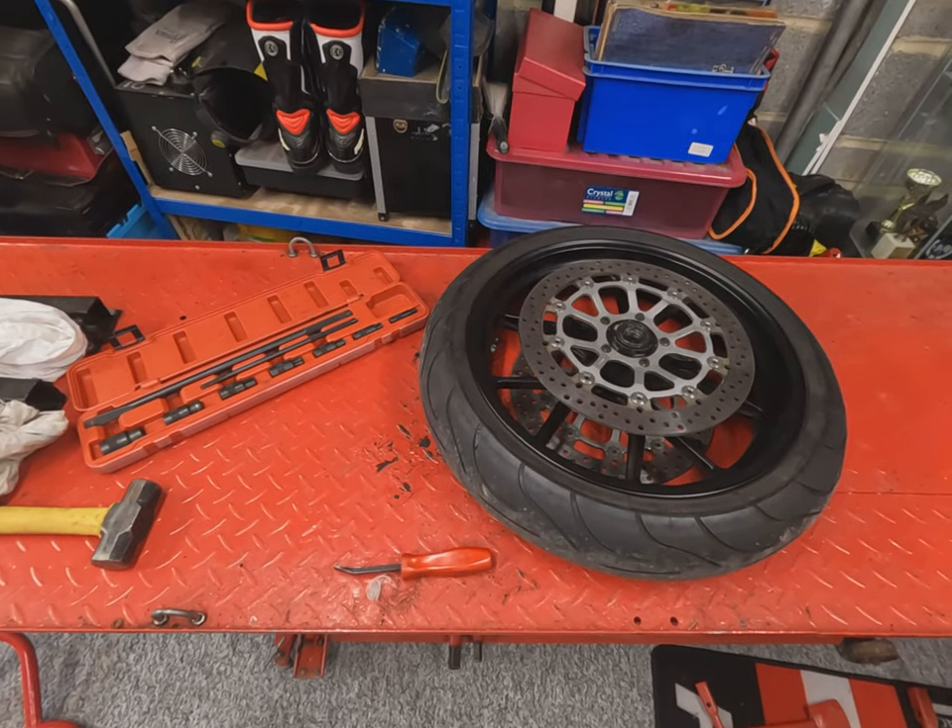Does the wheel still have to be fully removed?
No.